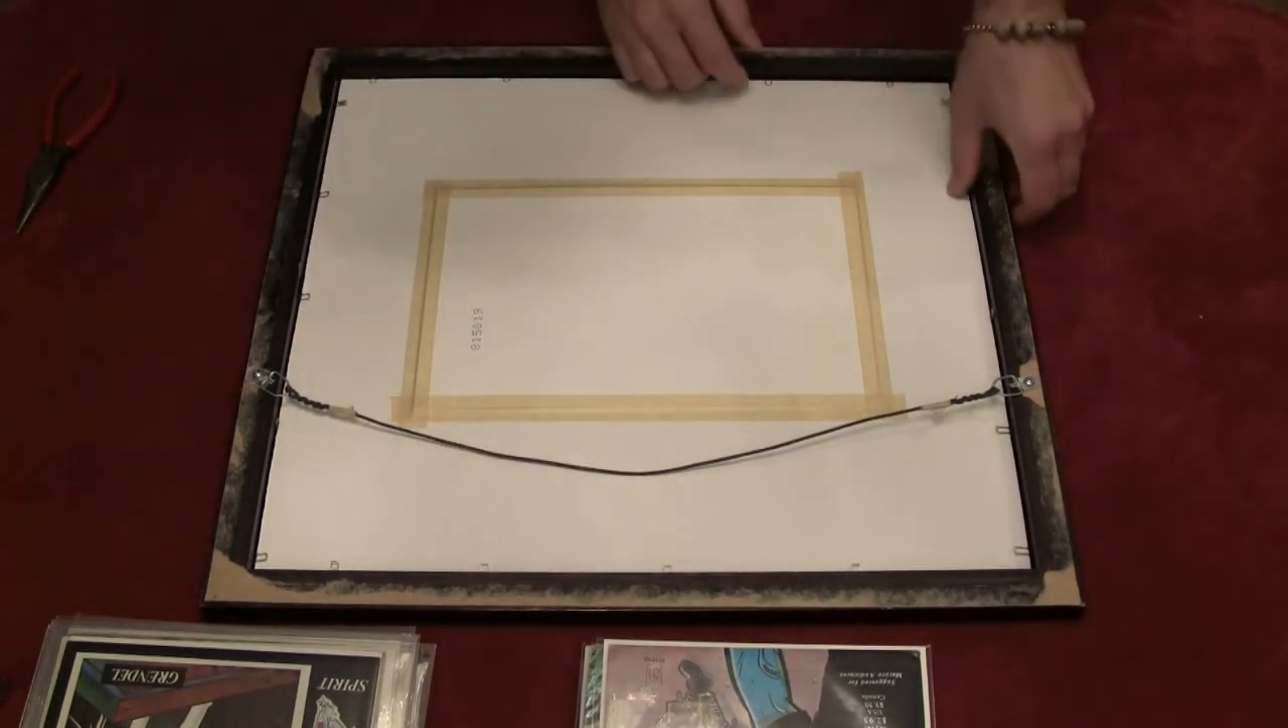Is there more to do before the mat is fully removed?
Yes.